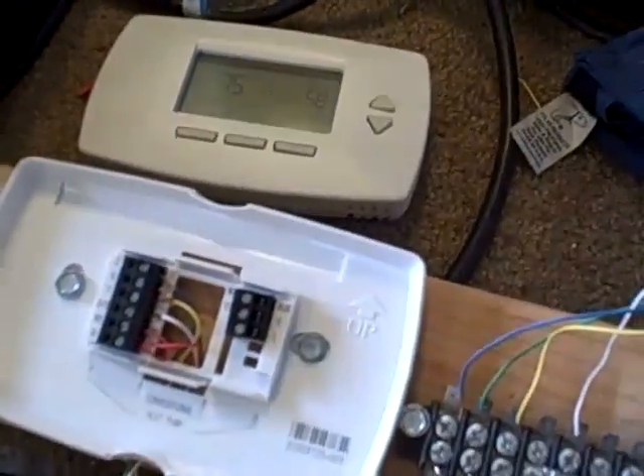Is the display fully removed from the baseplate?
Yes.